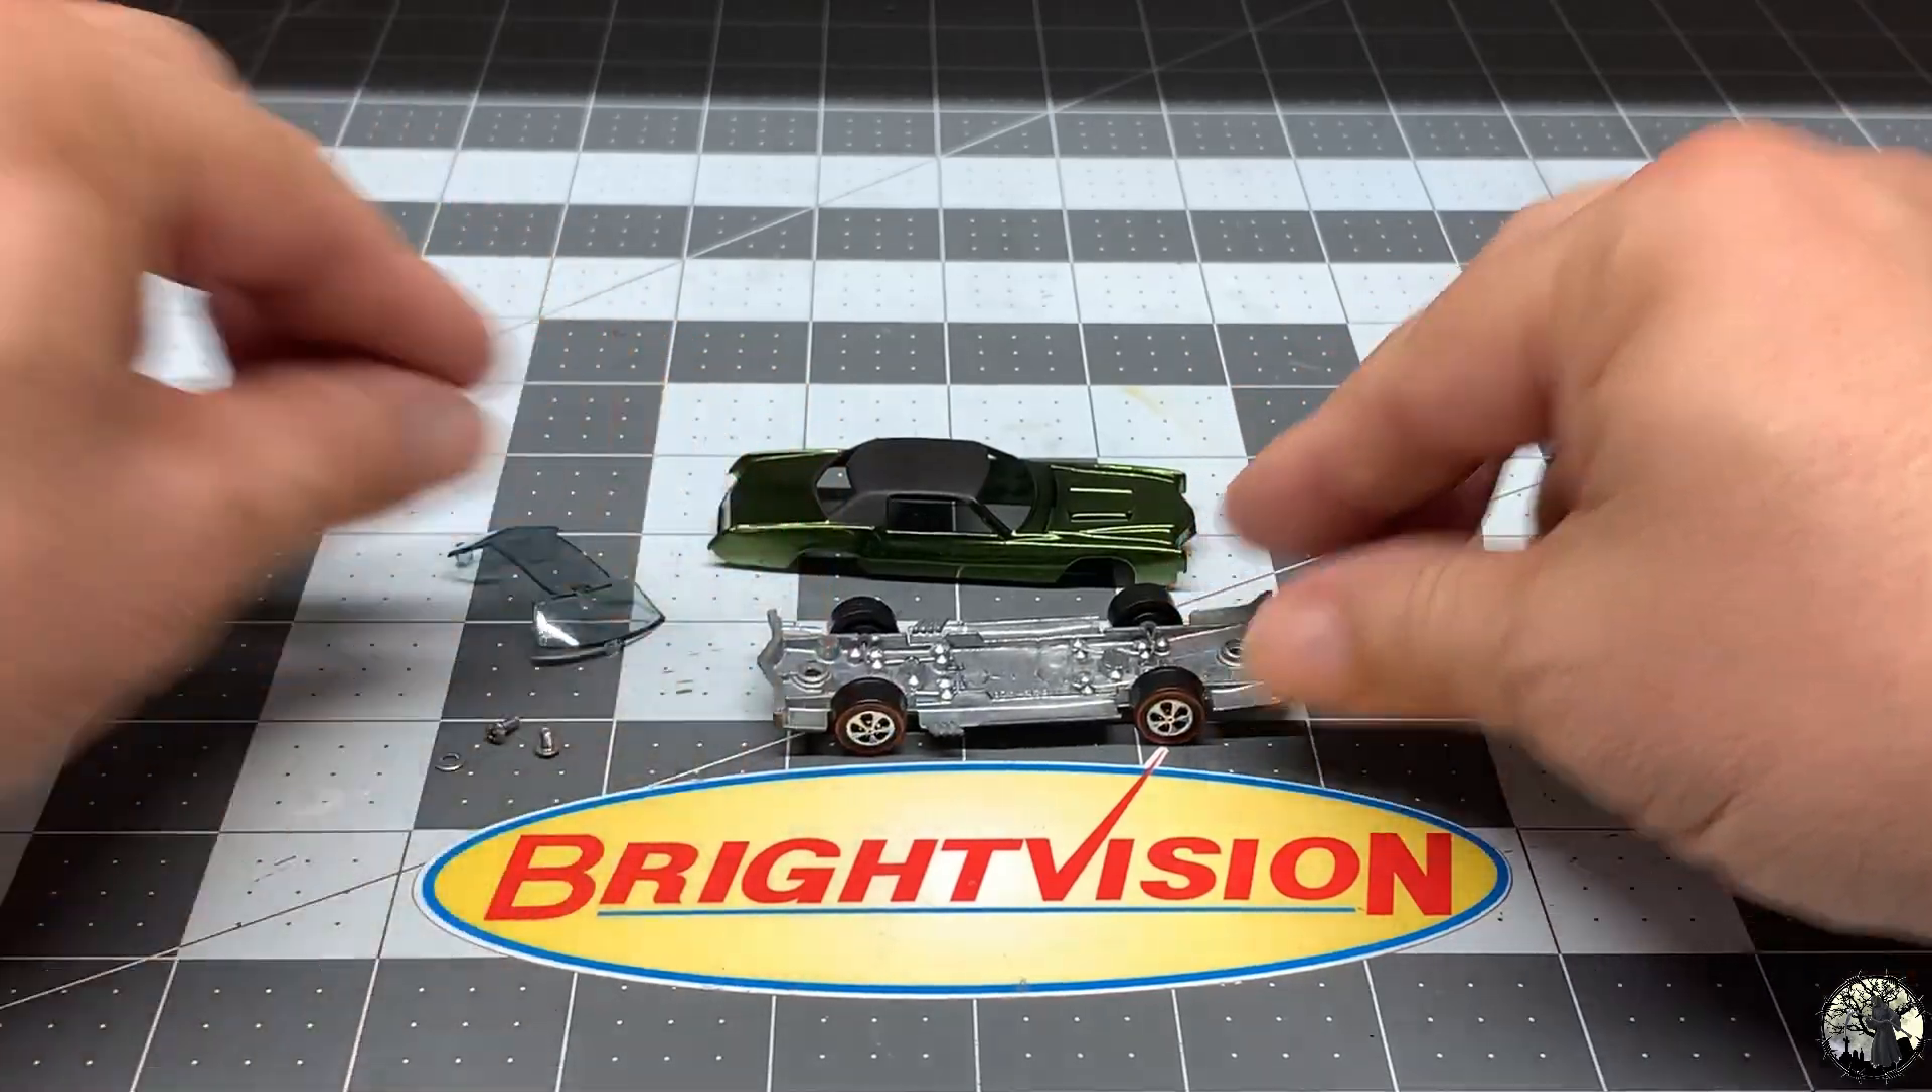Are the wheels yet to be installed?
No.